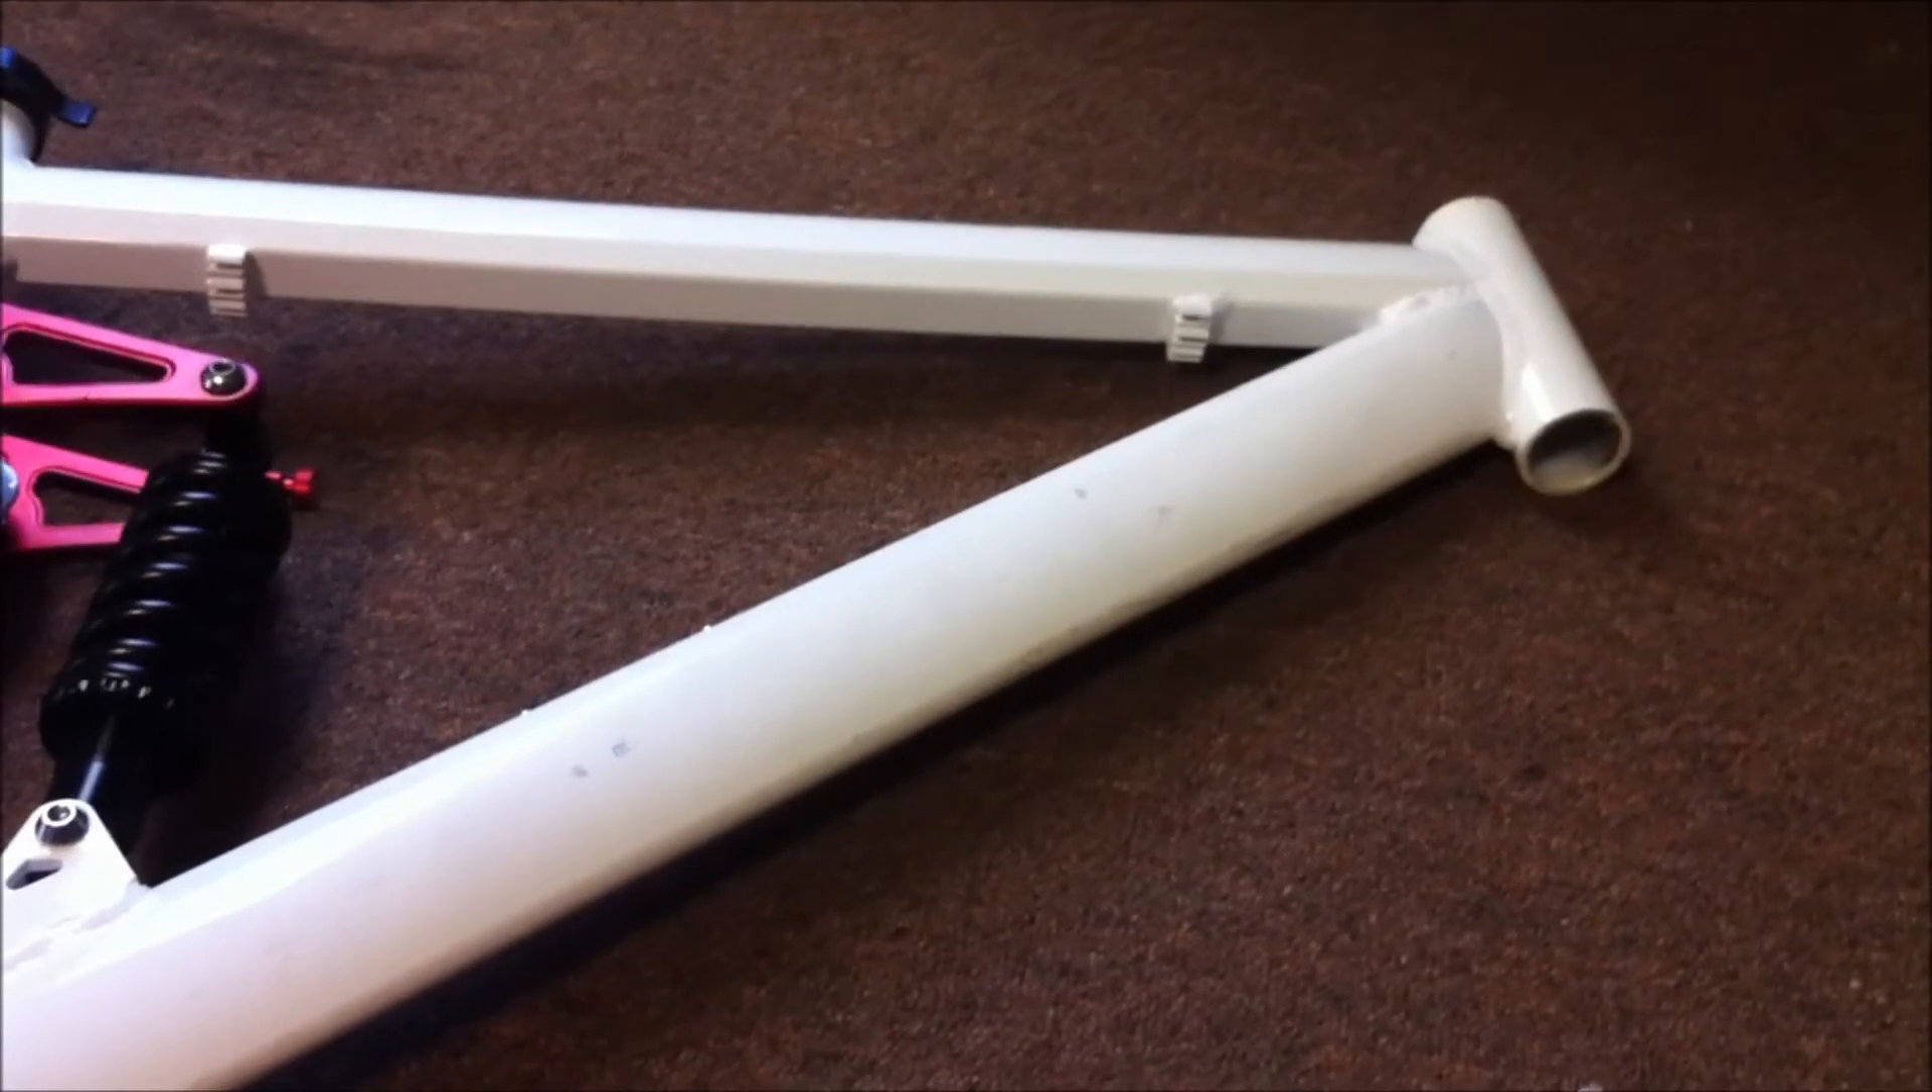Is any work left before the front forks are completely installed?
Yes.